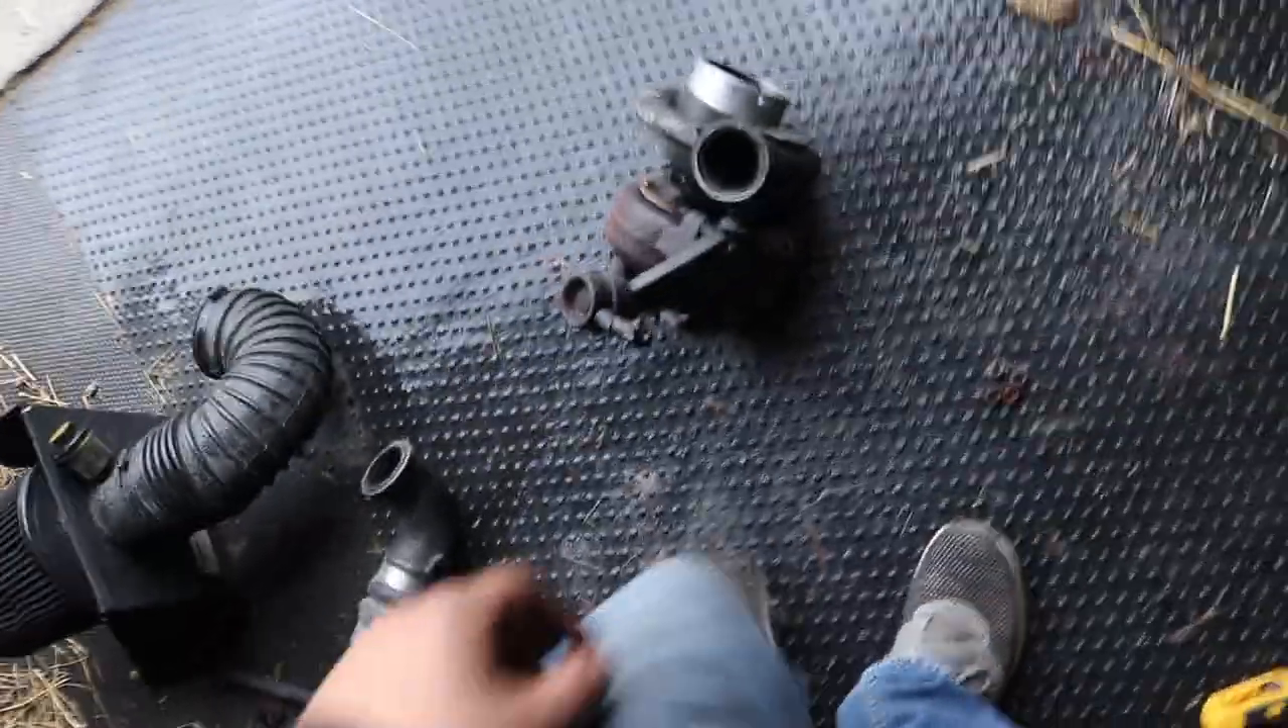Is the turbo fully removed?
Yes.